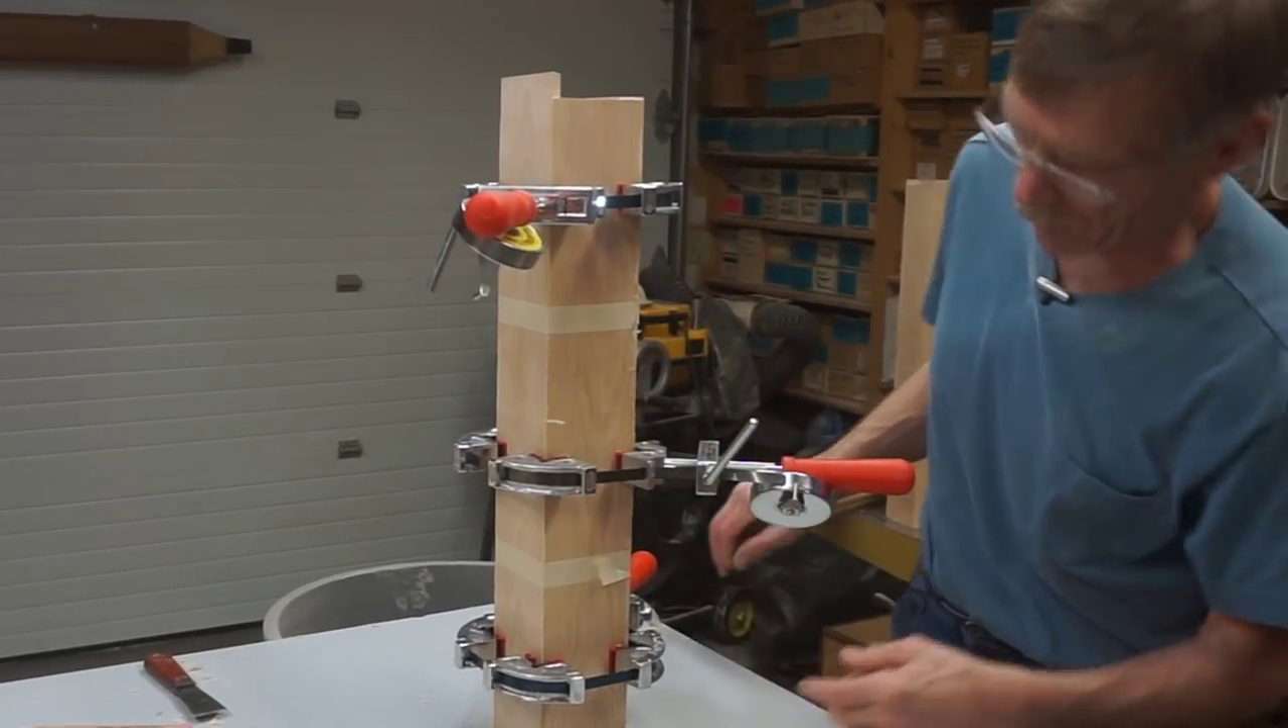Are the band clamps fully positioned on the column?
Yes.